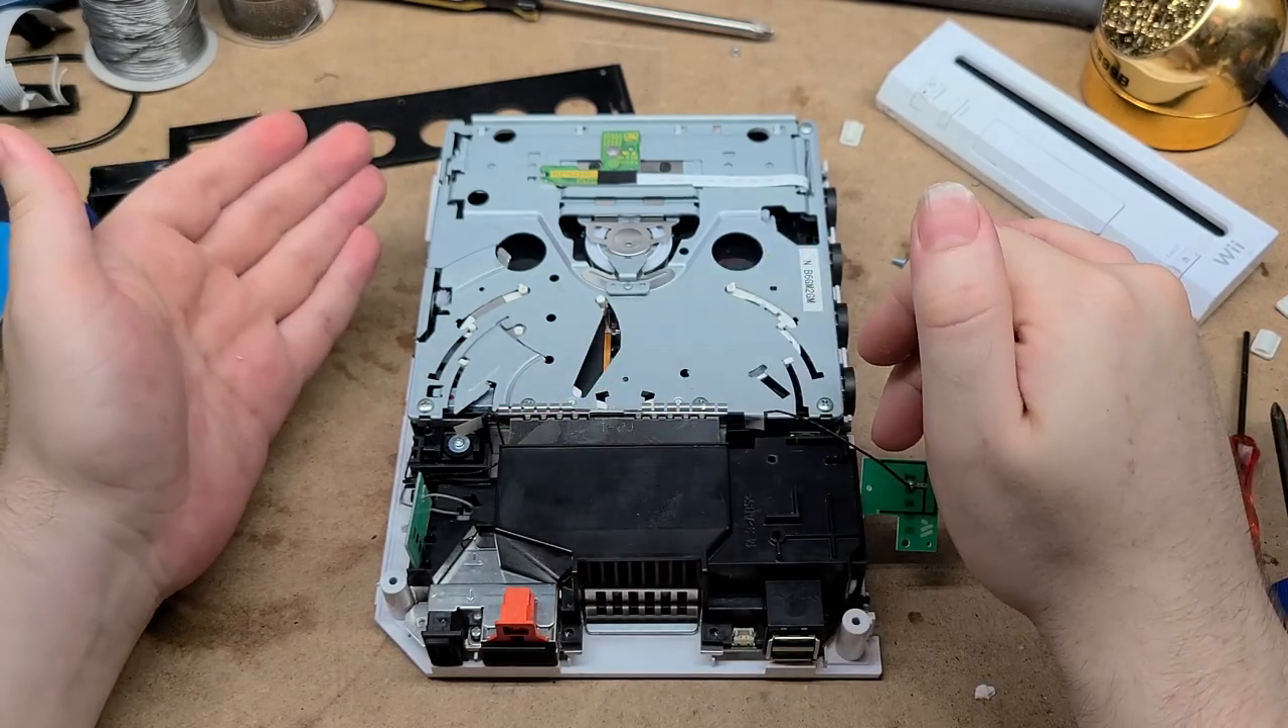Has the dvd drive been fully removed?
No.